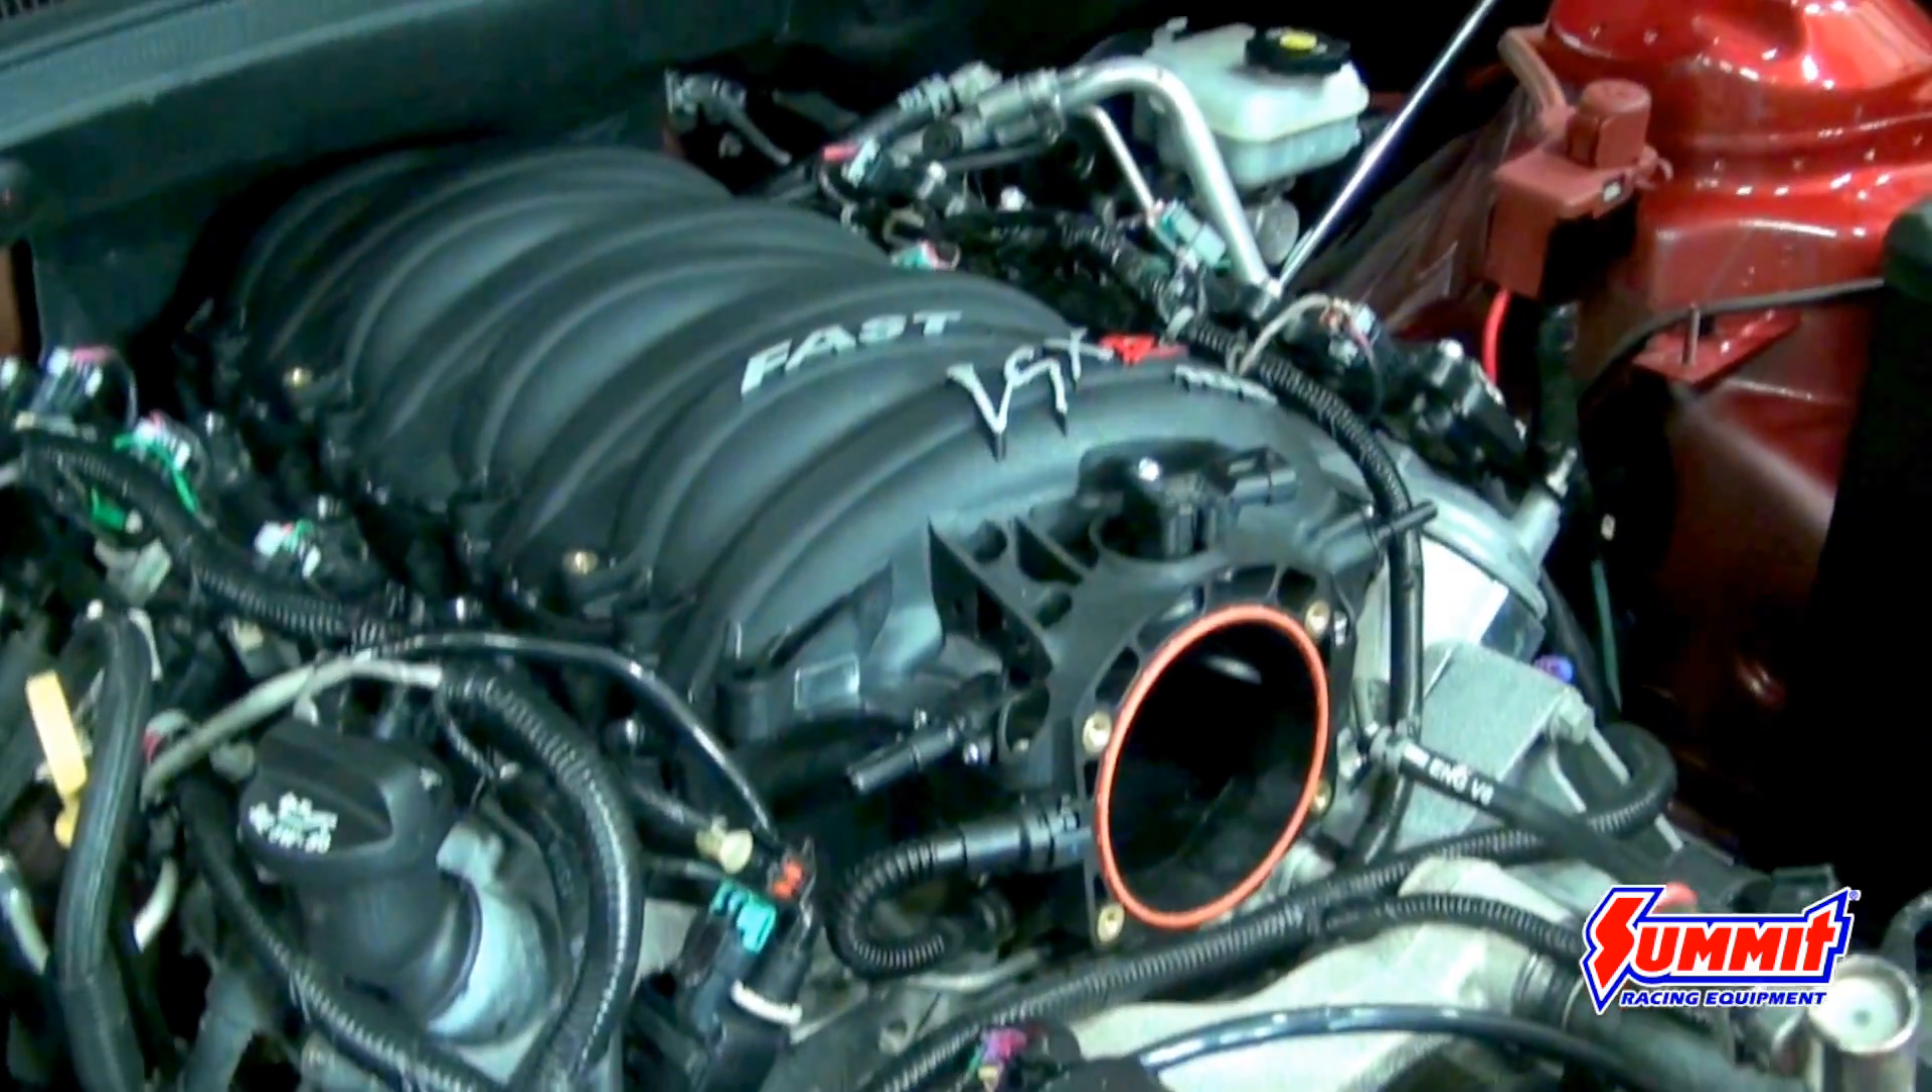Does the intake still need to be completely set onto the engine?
No.